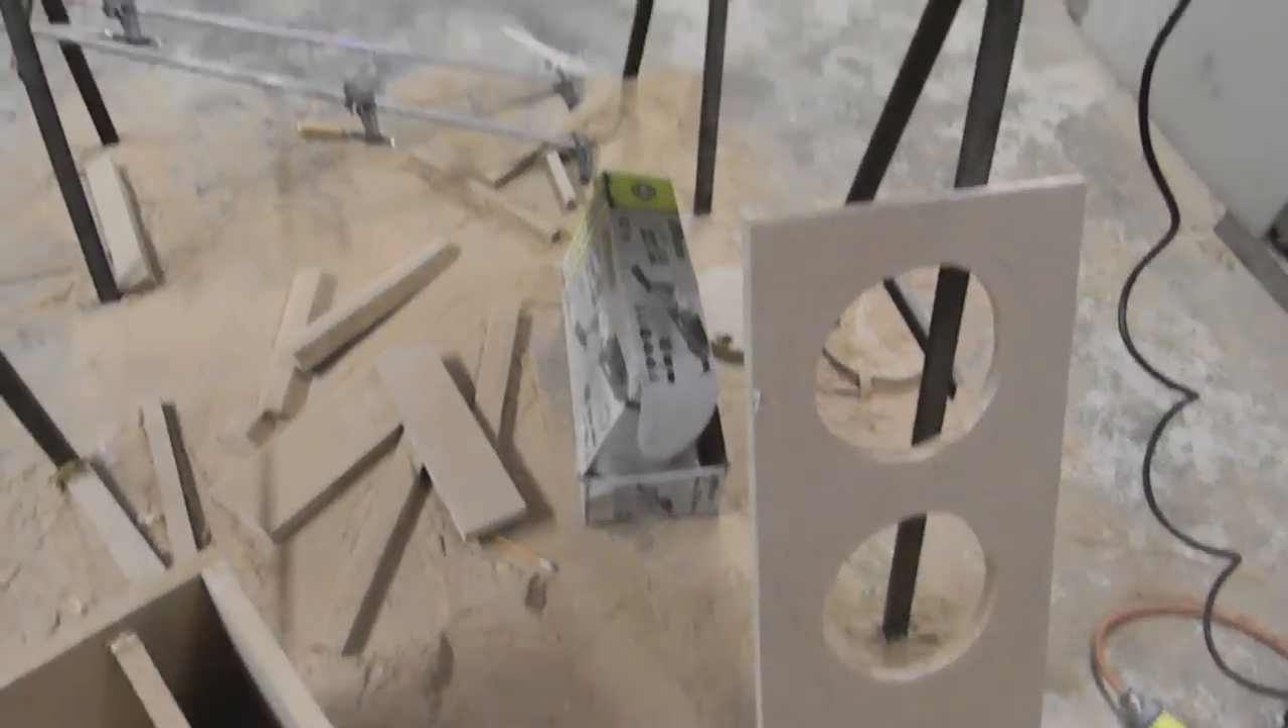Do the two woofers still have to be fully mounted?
Yes.